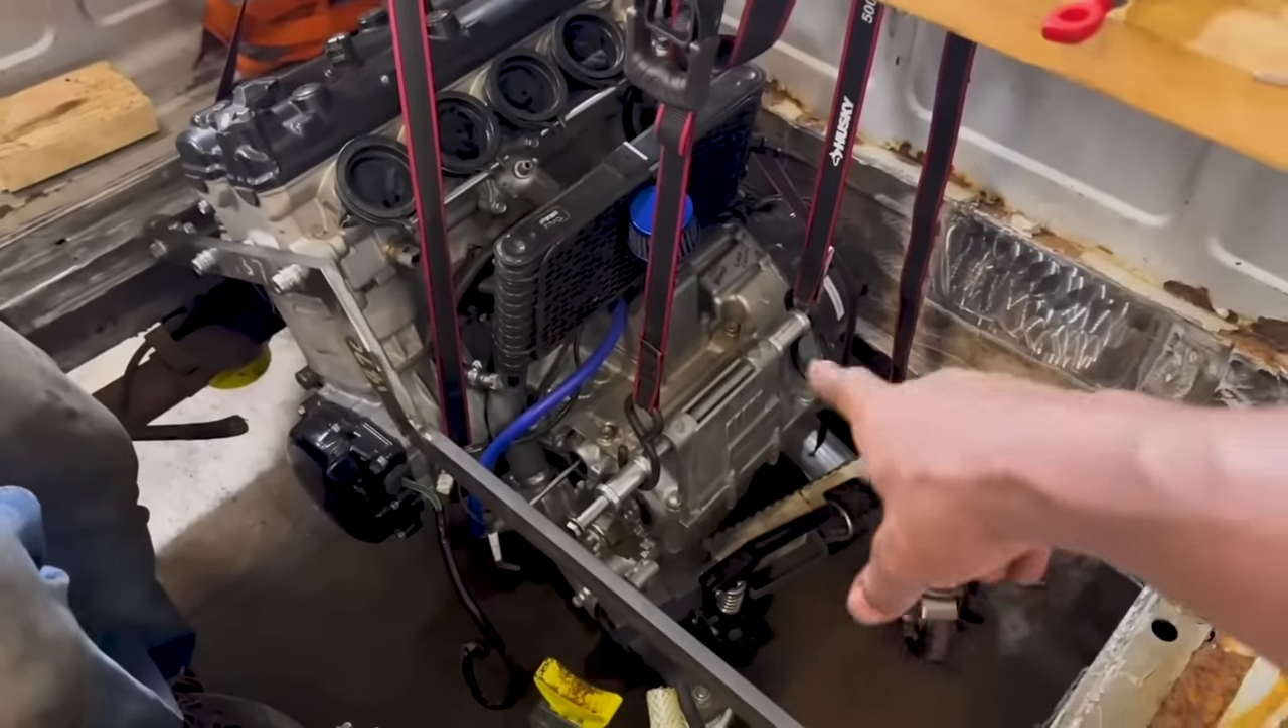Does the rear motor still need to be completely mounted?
Yes.